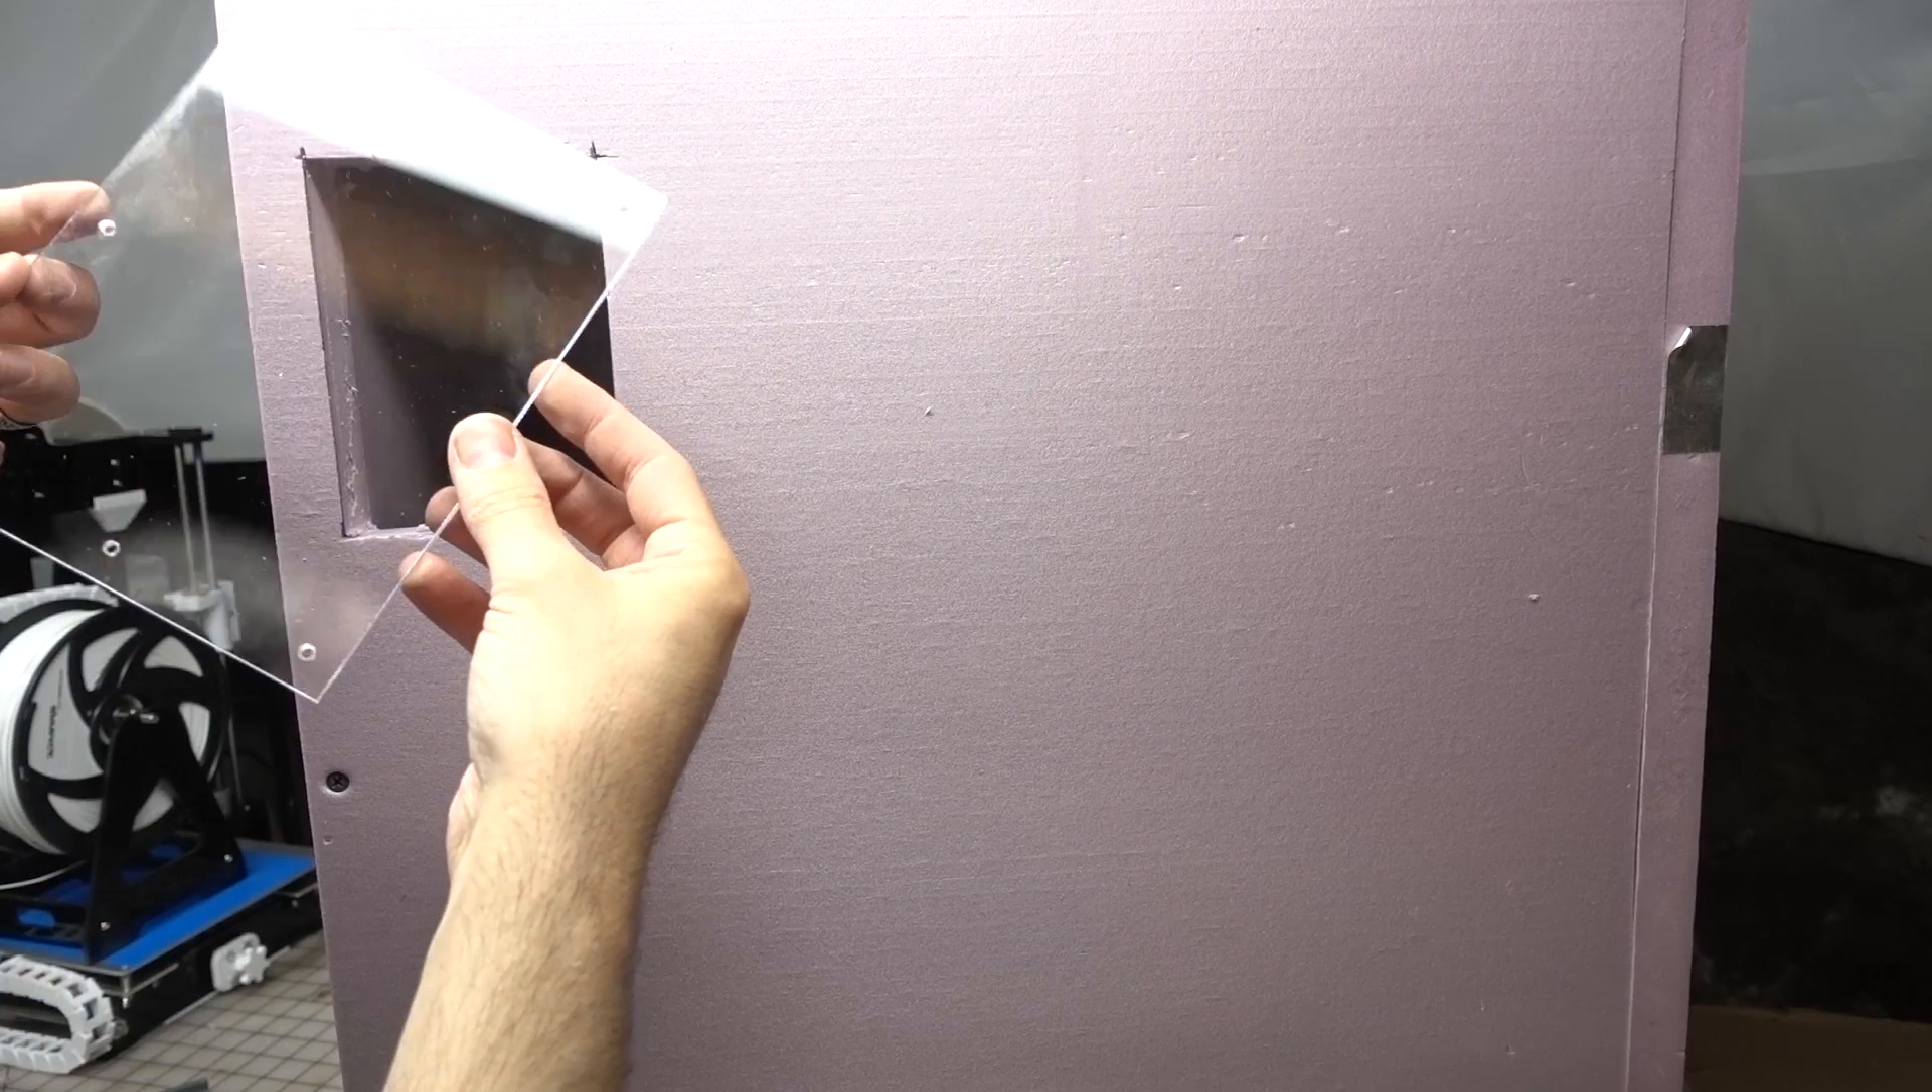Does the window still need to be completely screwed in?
Yes.